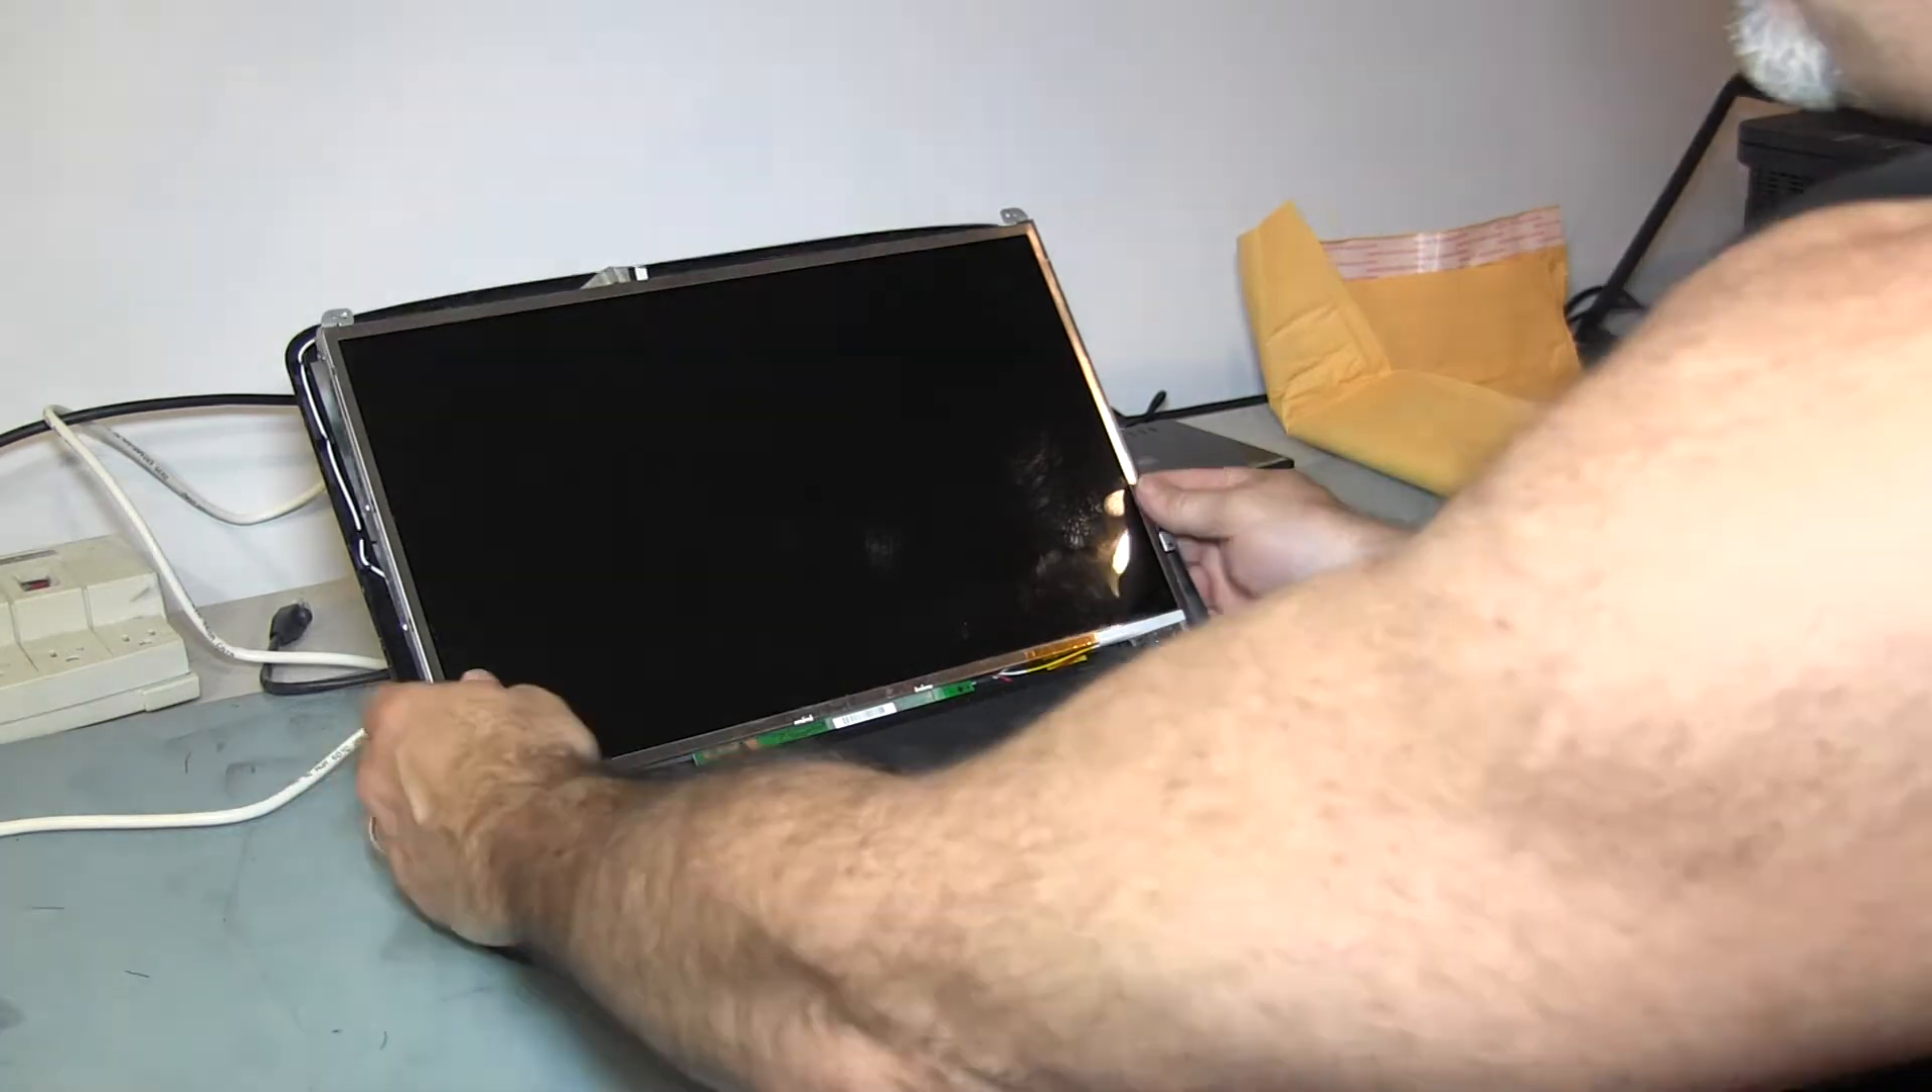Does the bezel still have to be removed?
No.